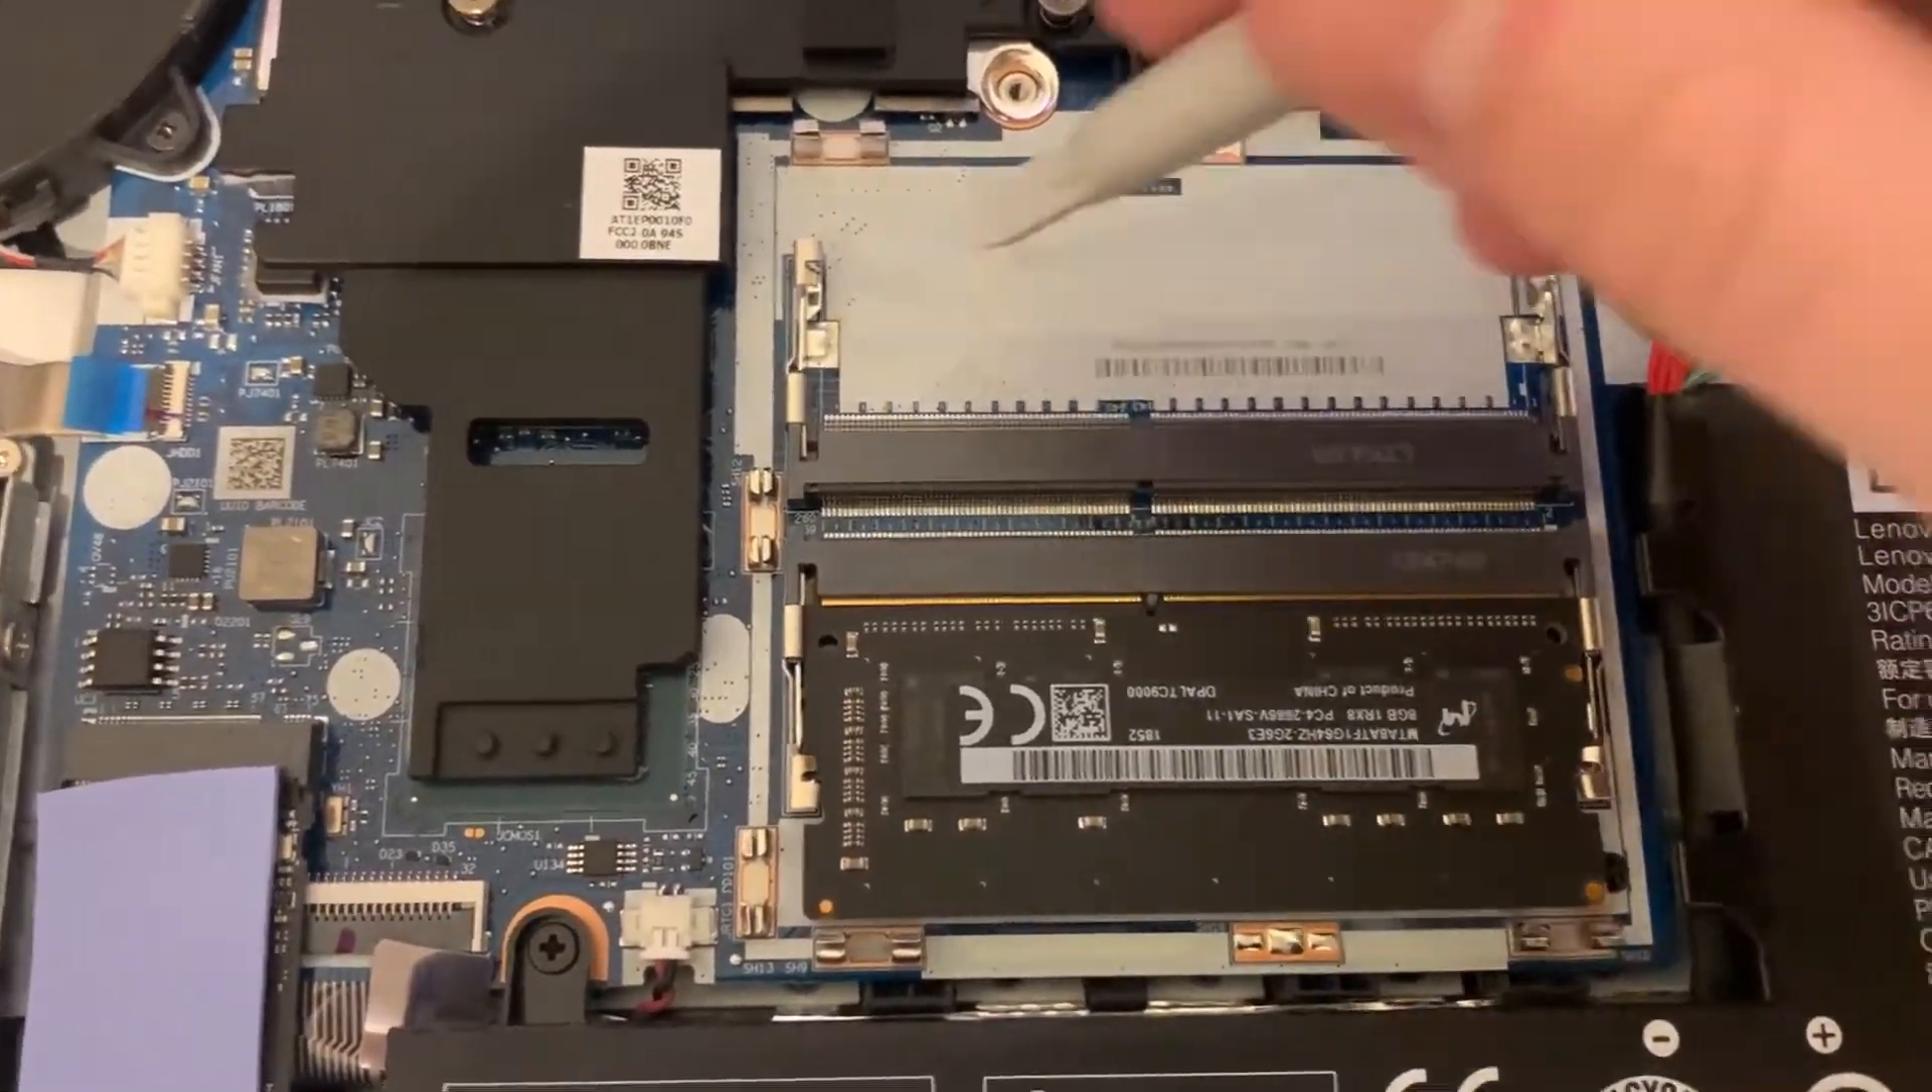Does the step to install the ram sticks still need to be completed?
Yes.